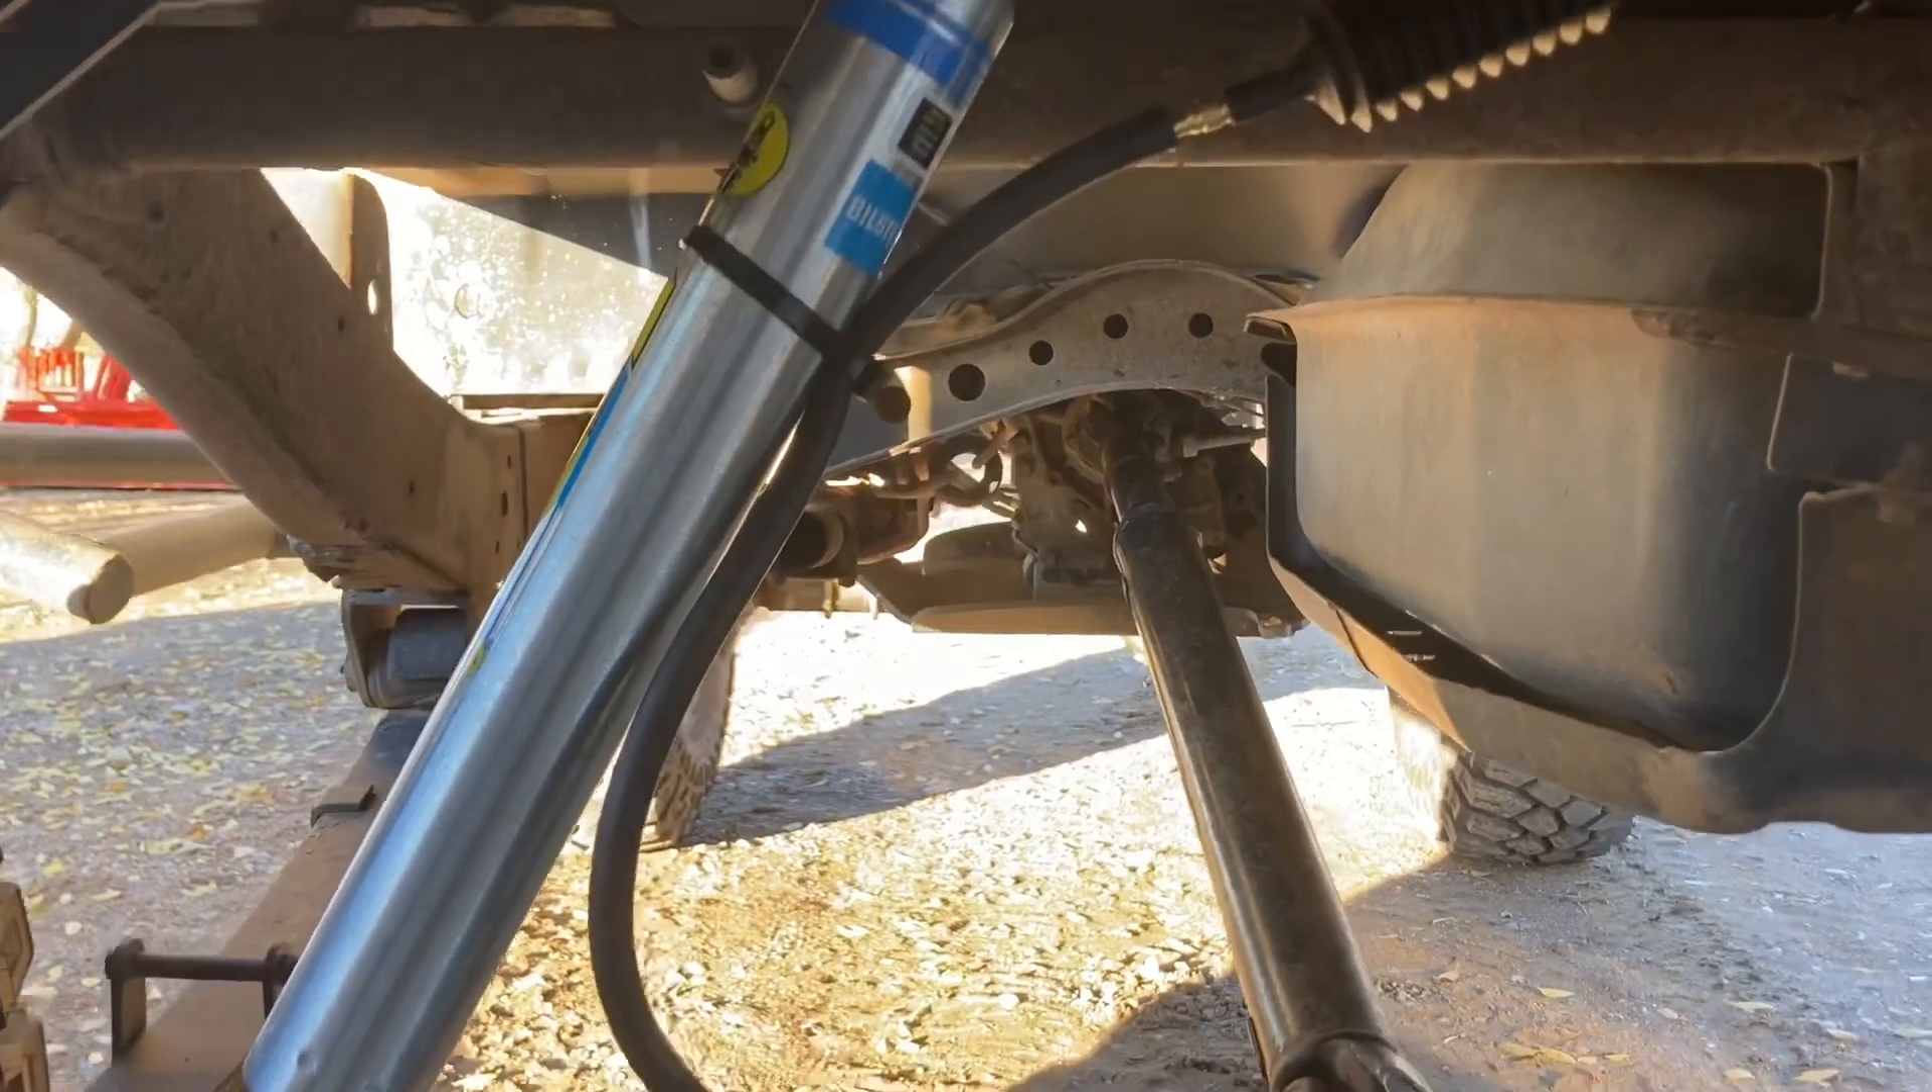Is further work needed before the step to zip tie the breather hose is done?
No.